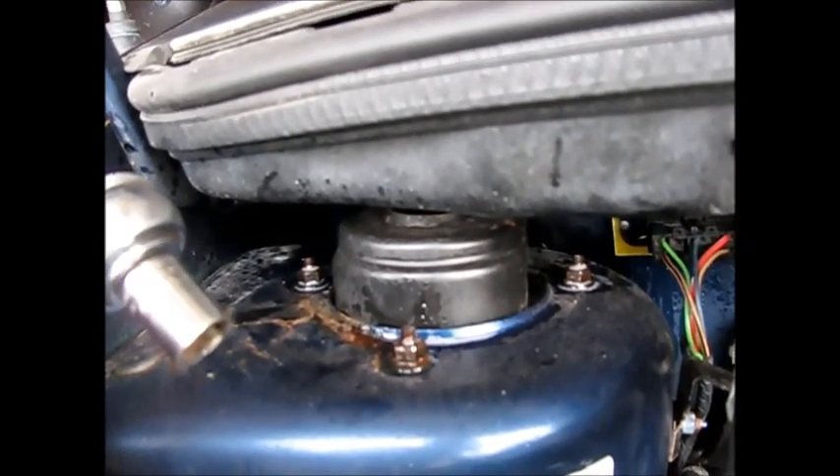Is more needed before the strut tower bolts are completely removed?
Yes.